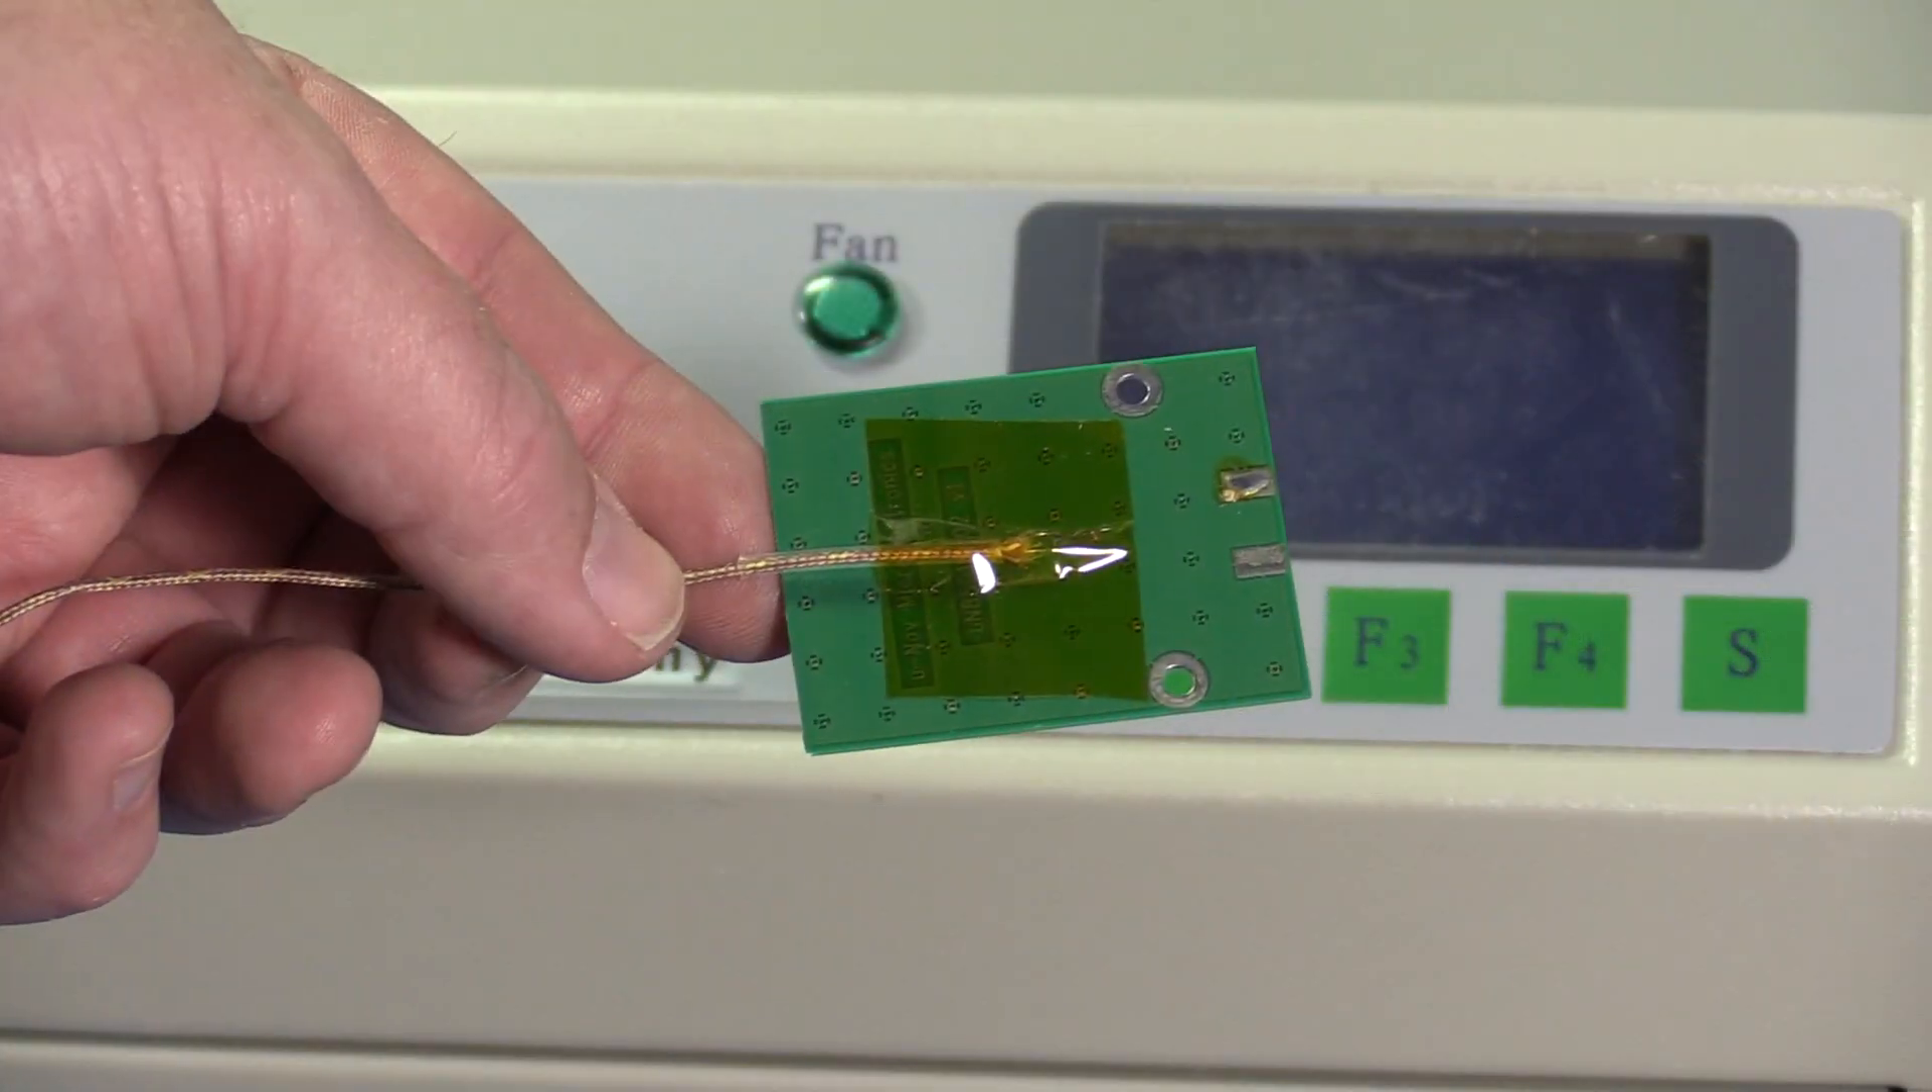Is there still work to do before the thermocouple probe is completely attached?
No.